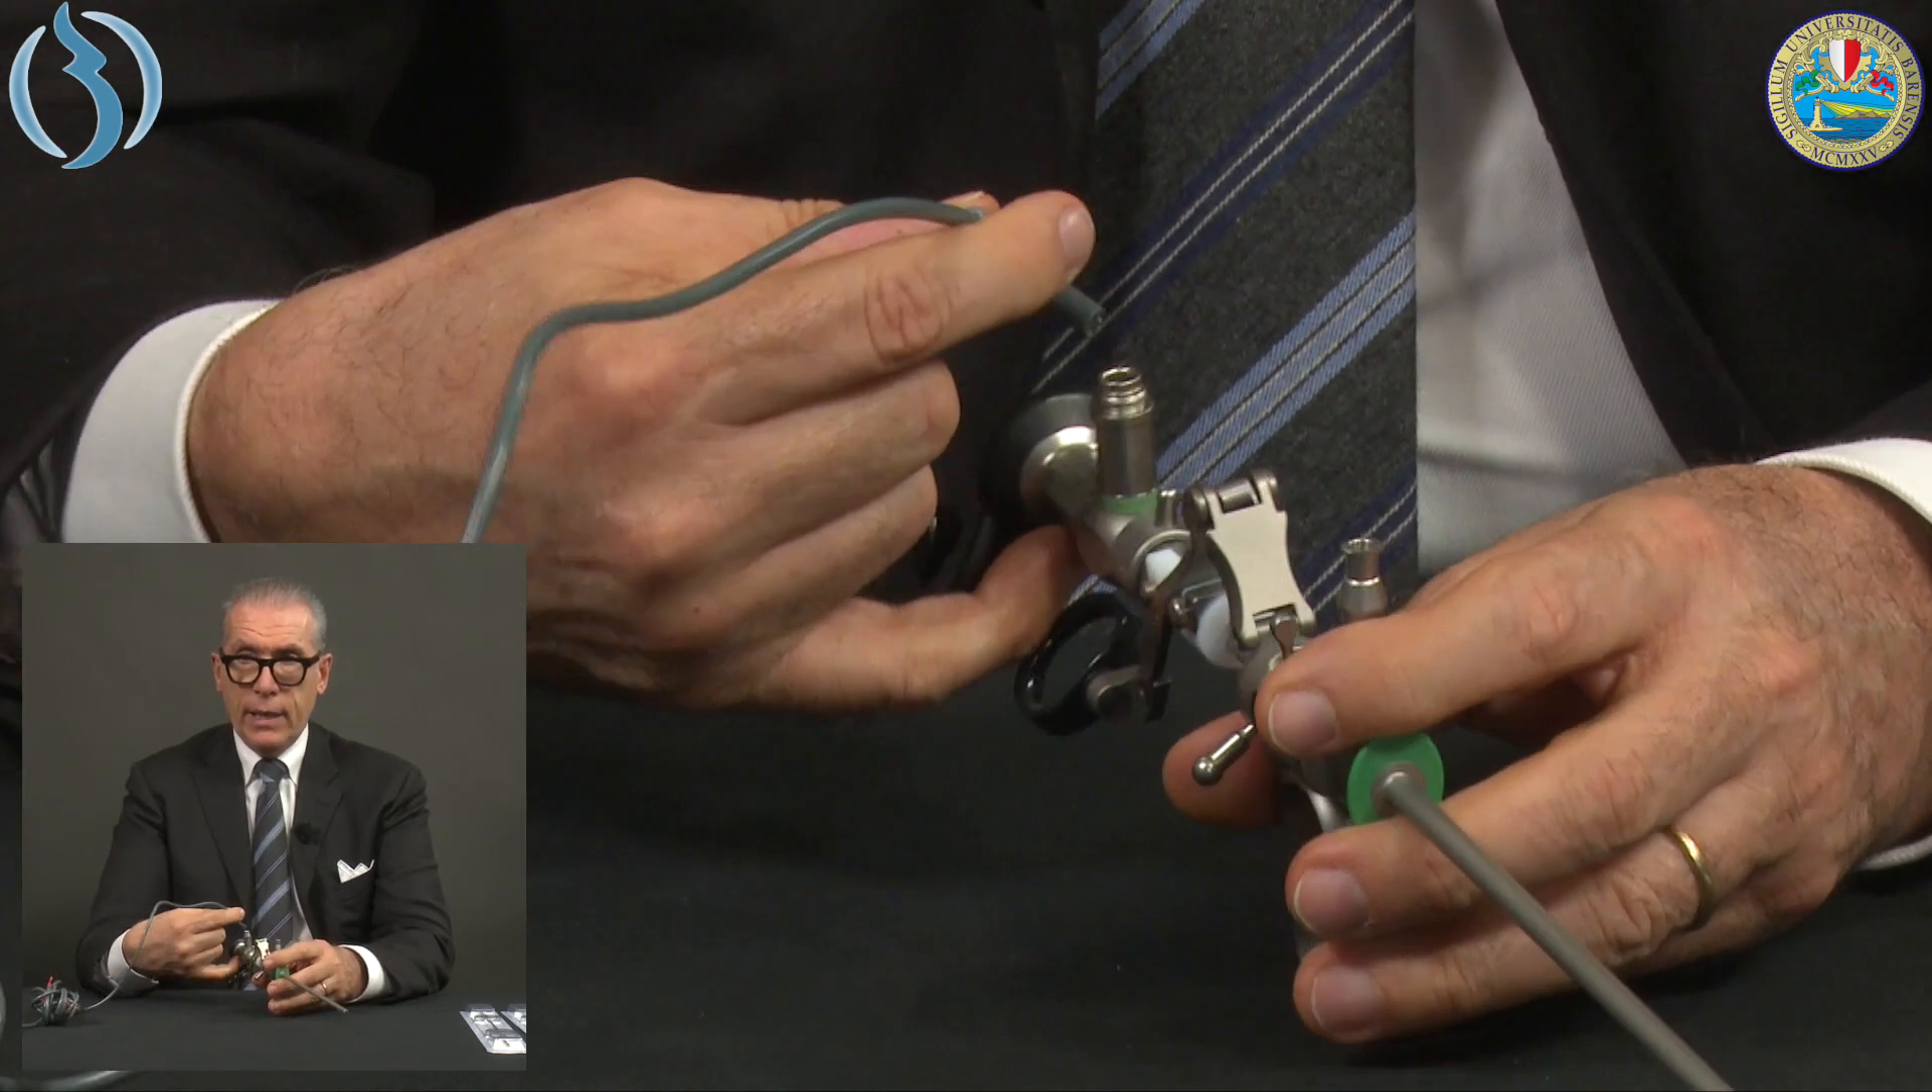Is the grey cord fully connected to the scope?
No.